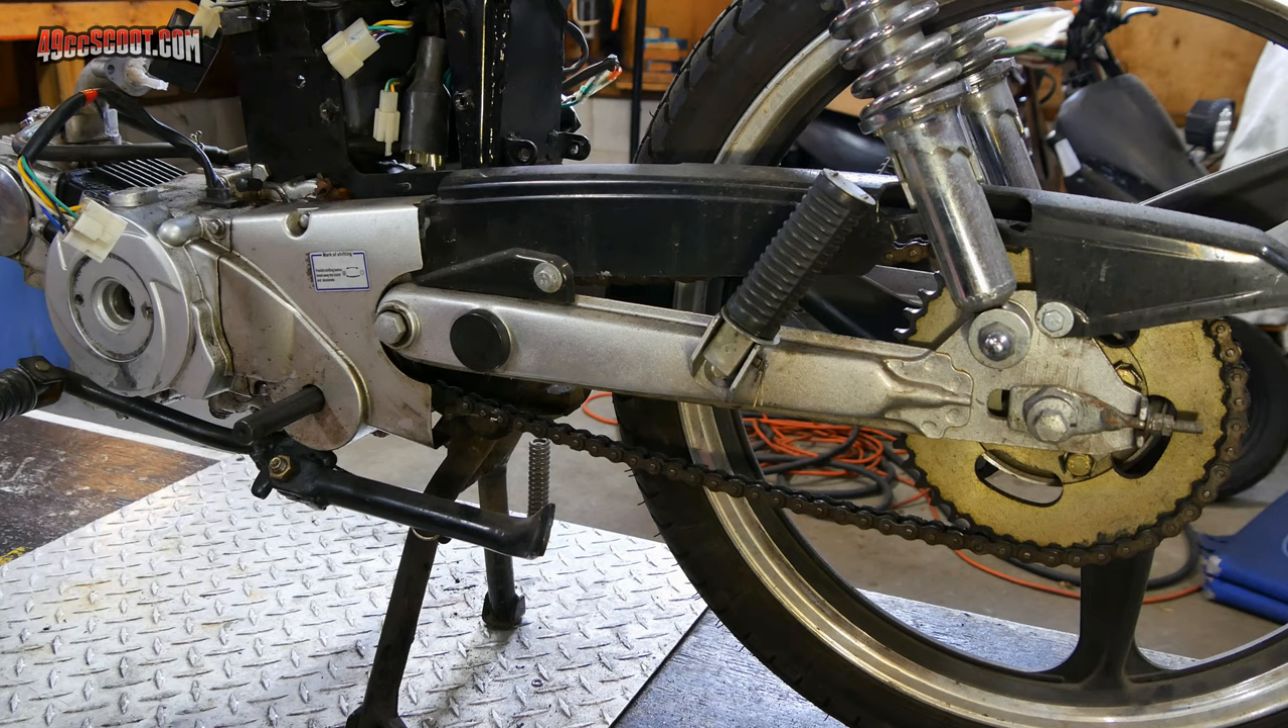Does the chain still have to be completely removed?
Yes.